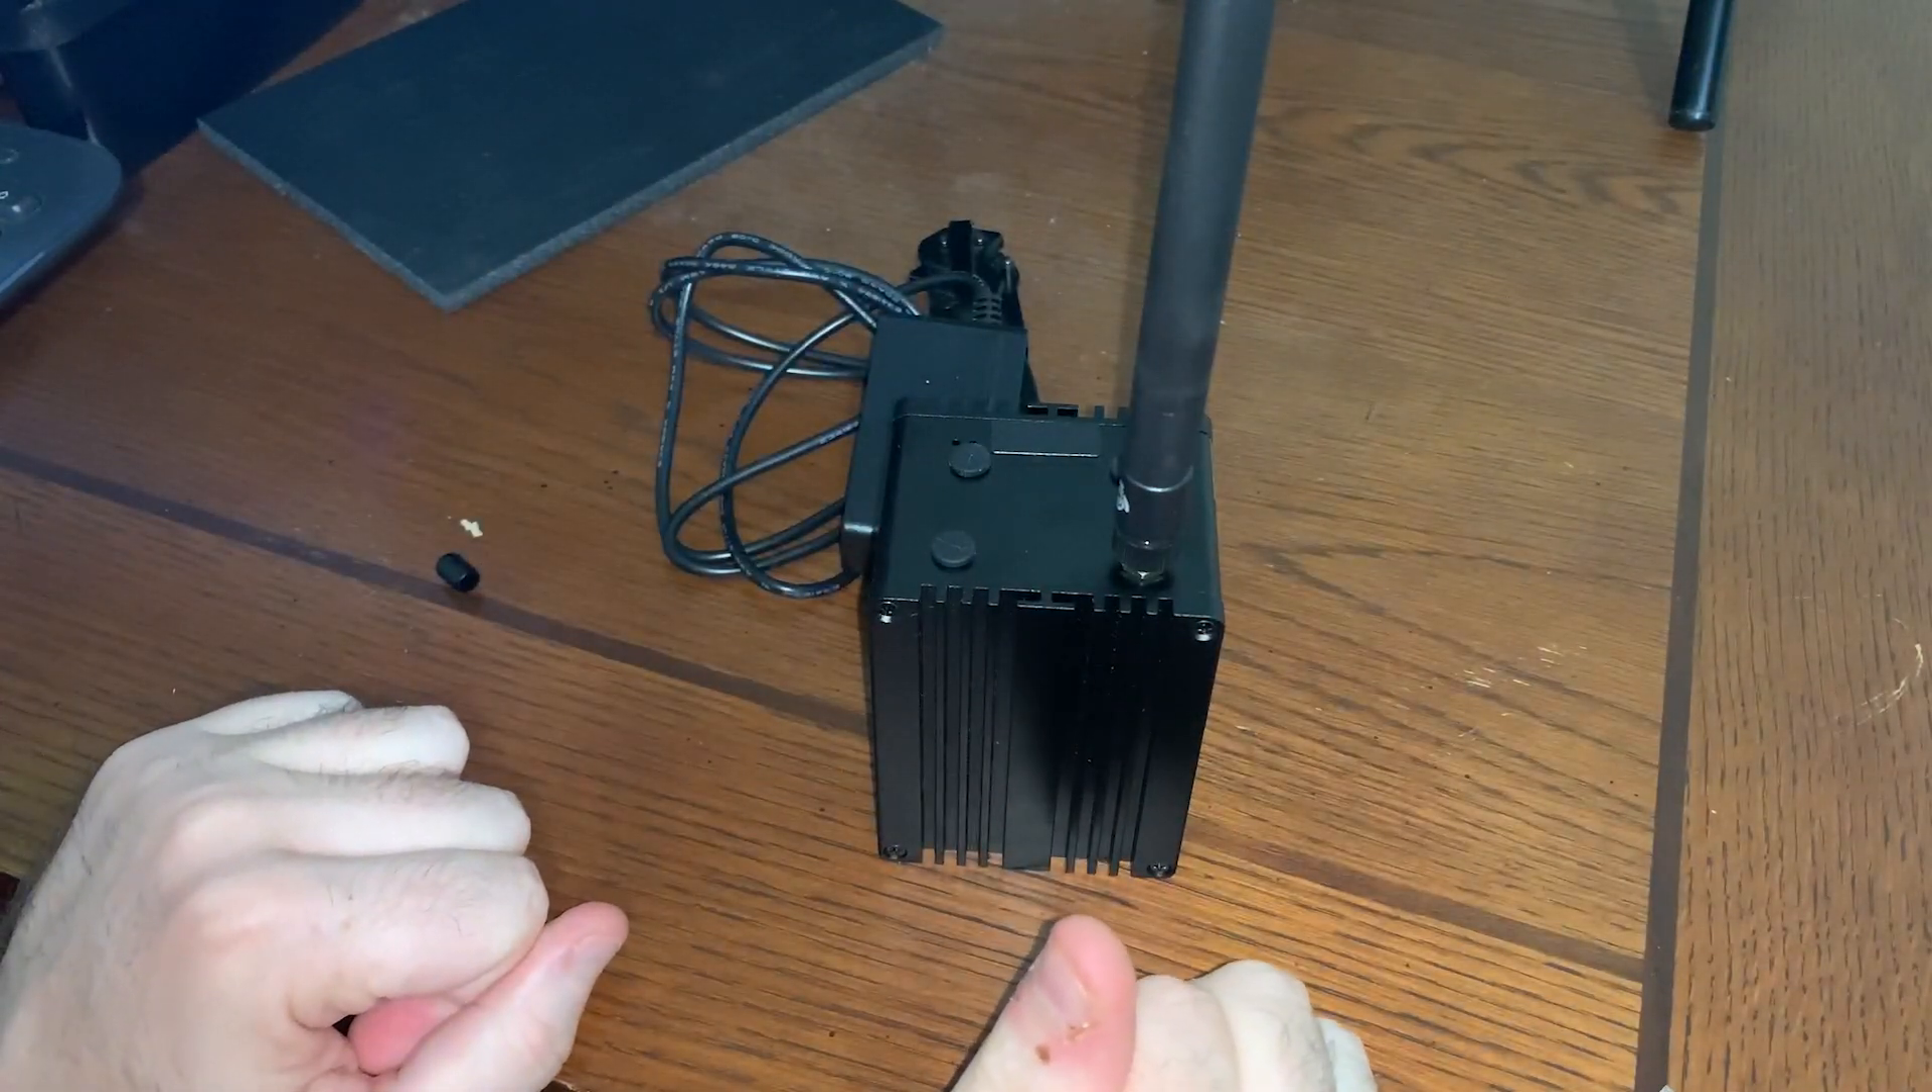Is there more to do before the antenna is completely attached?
No.